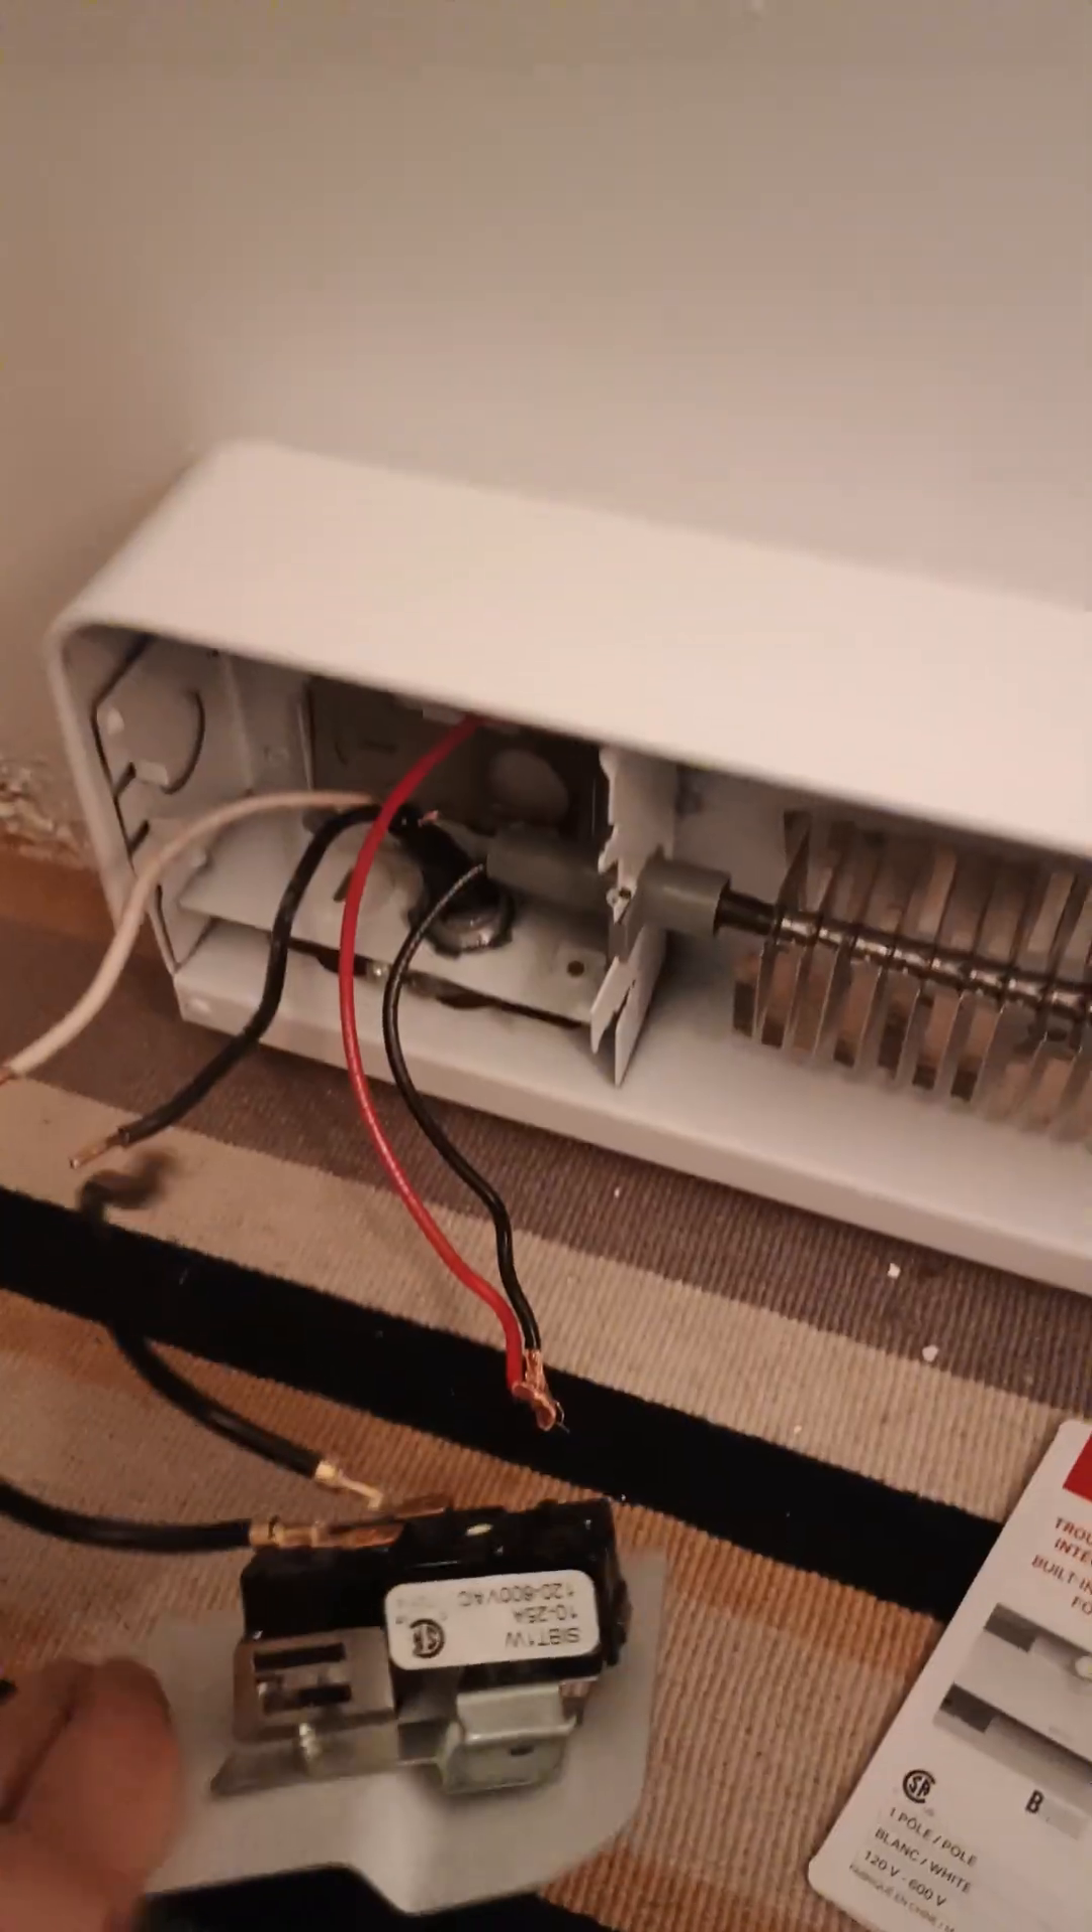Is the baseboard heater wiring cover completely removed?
Yes.